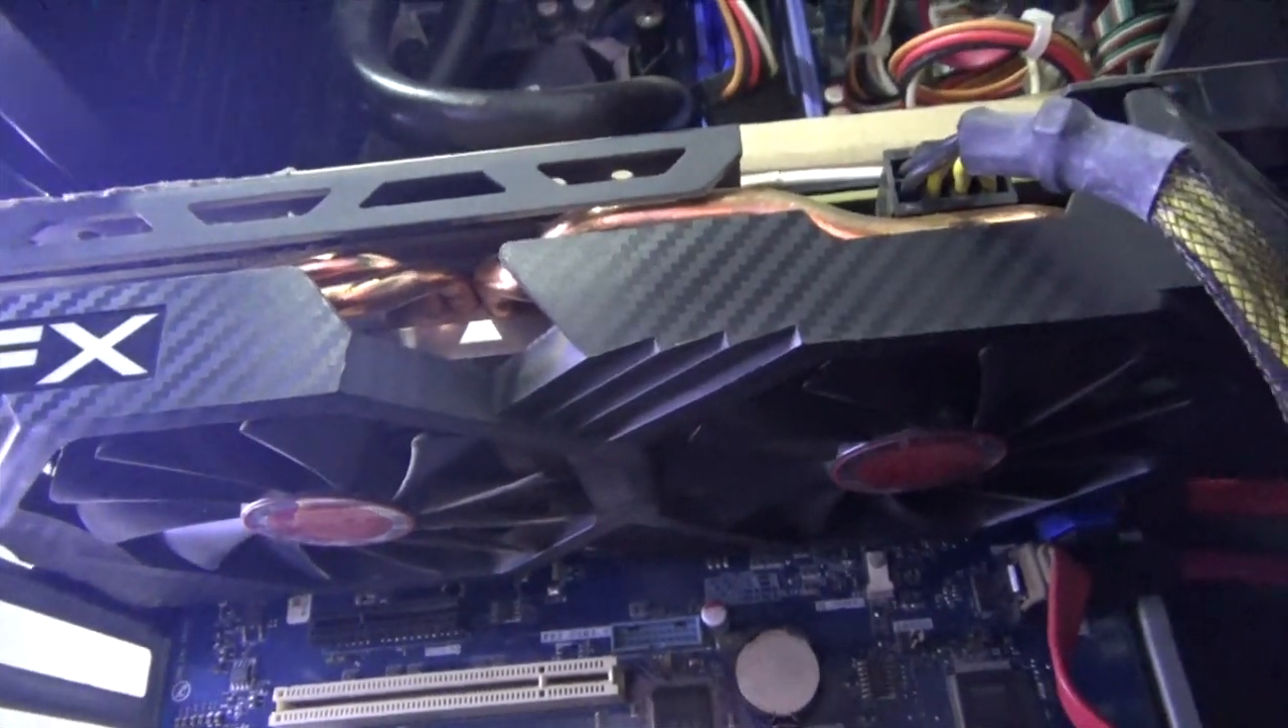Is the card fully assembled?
Yes.